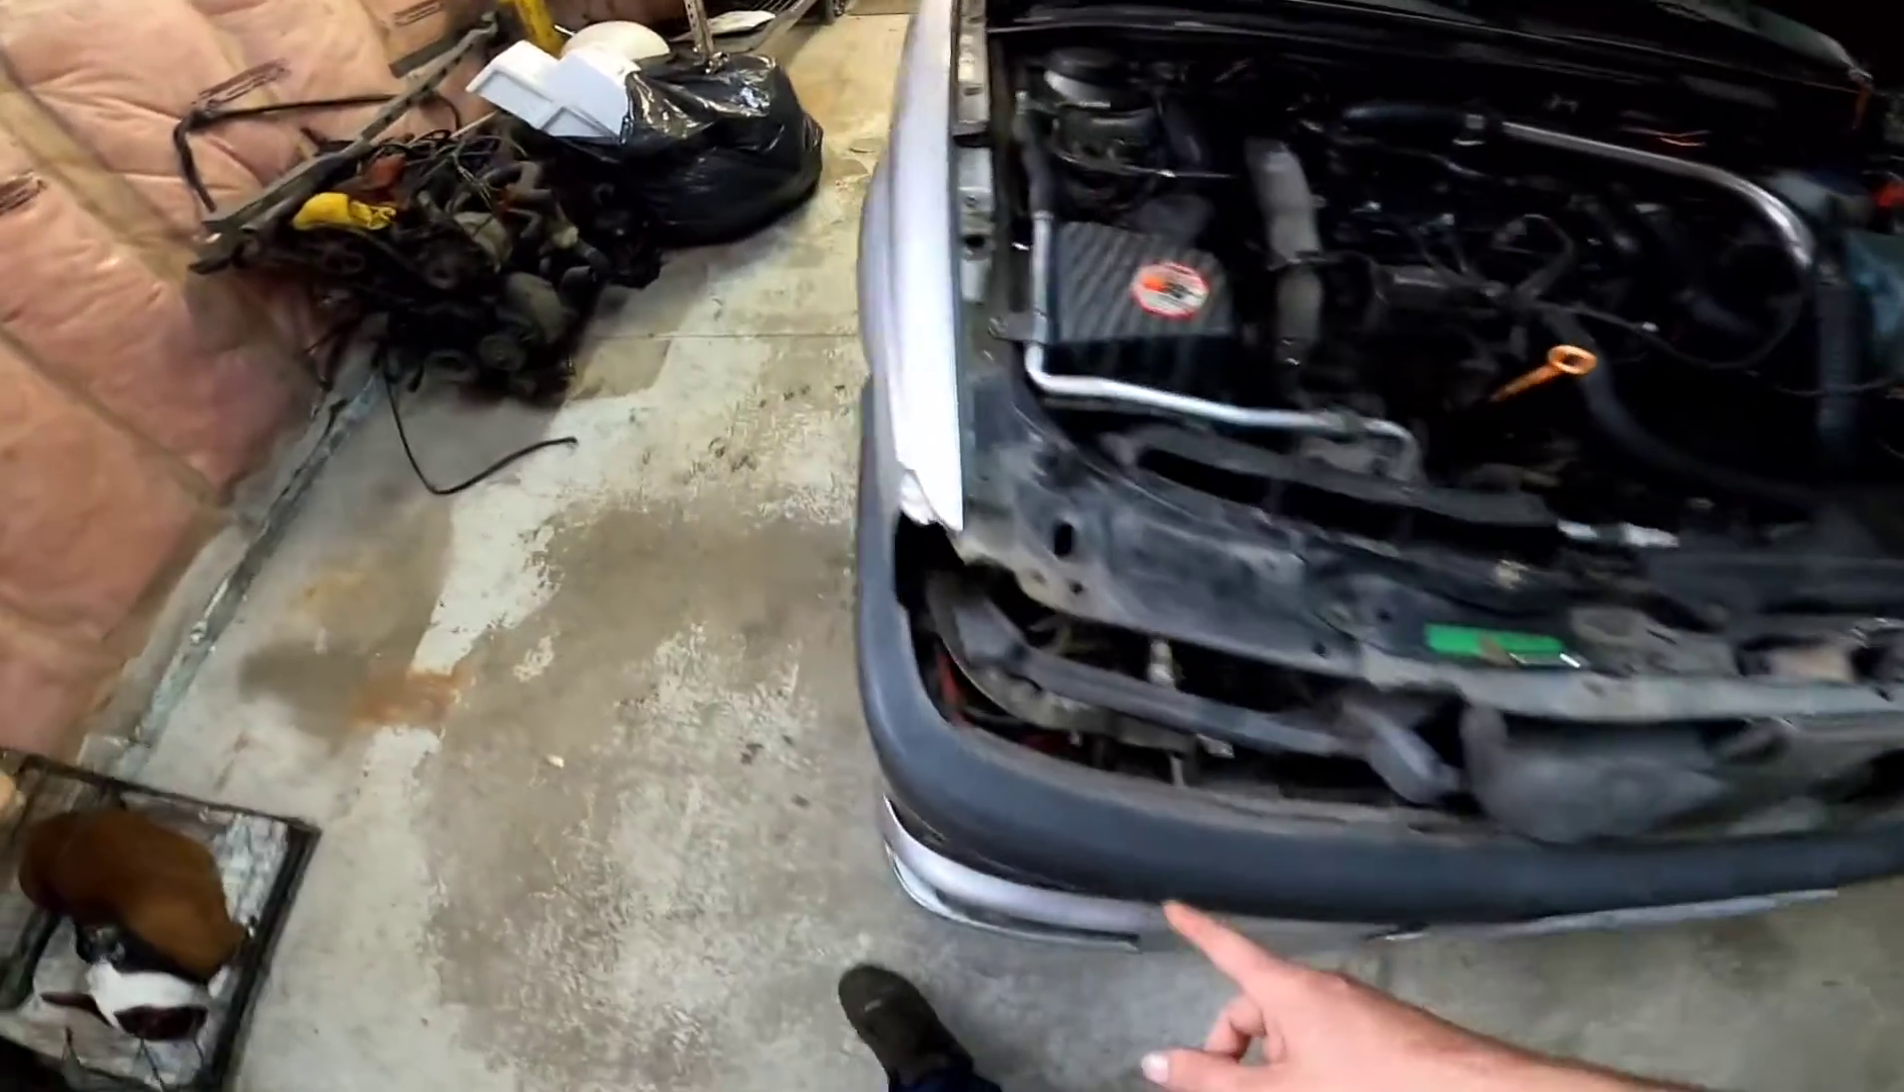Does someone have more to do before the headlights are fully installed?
Yes.